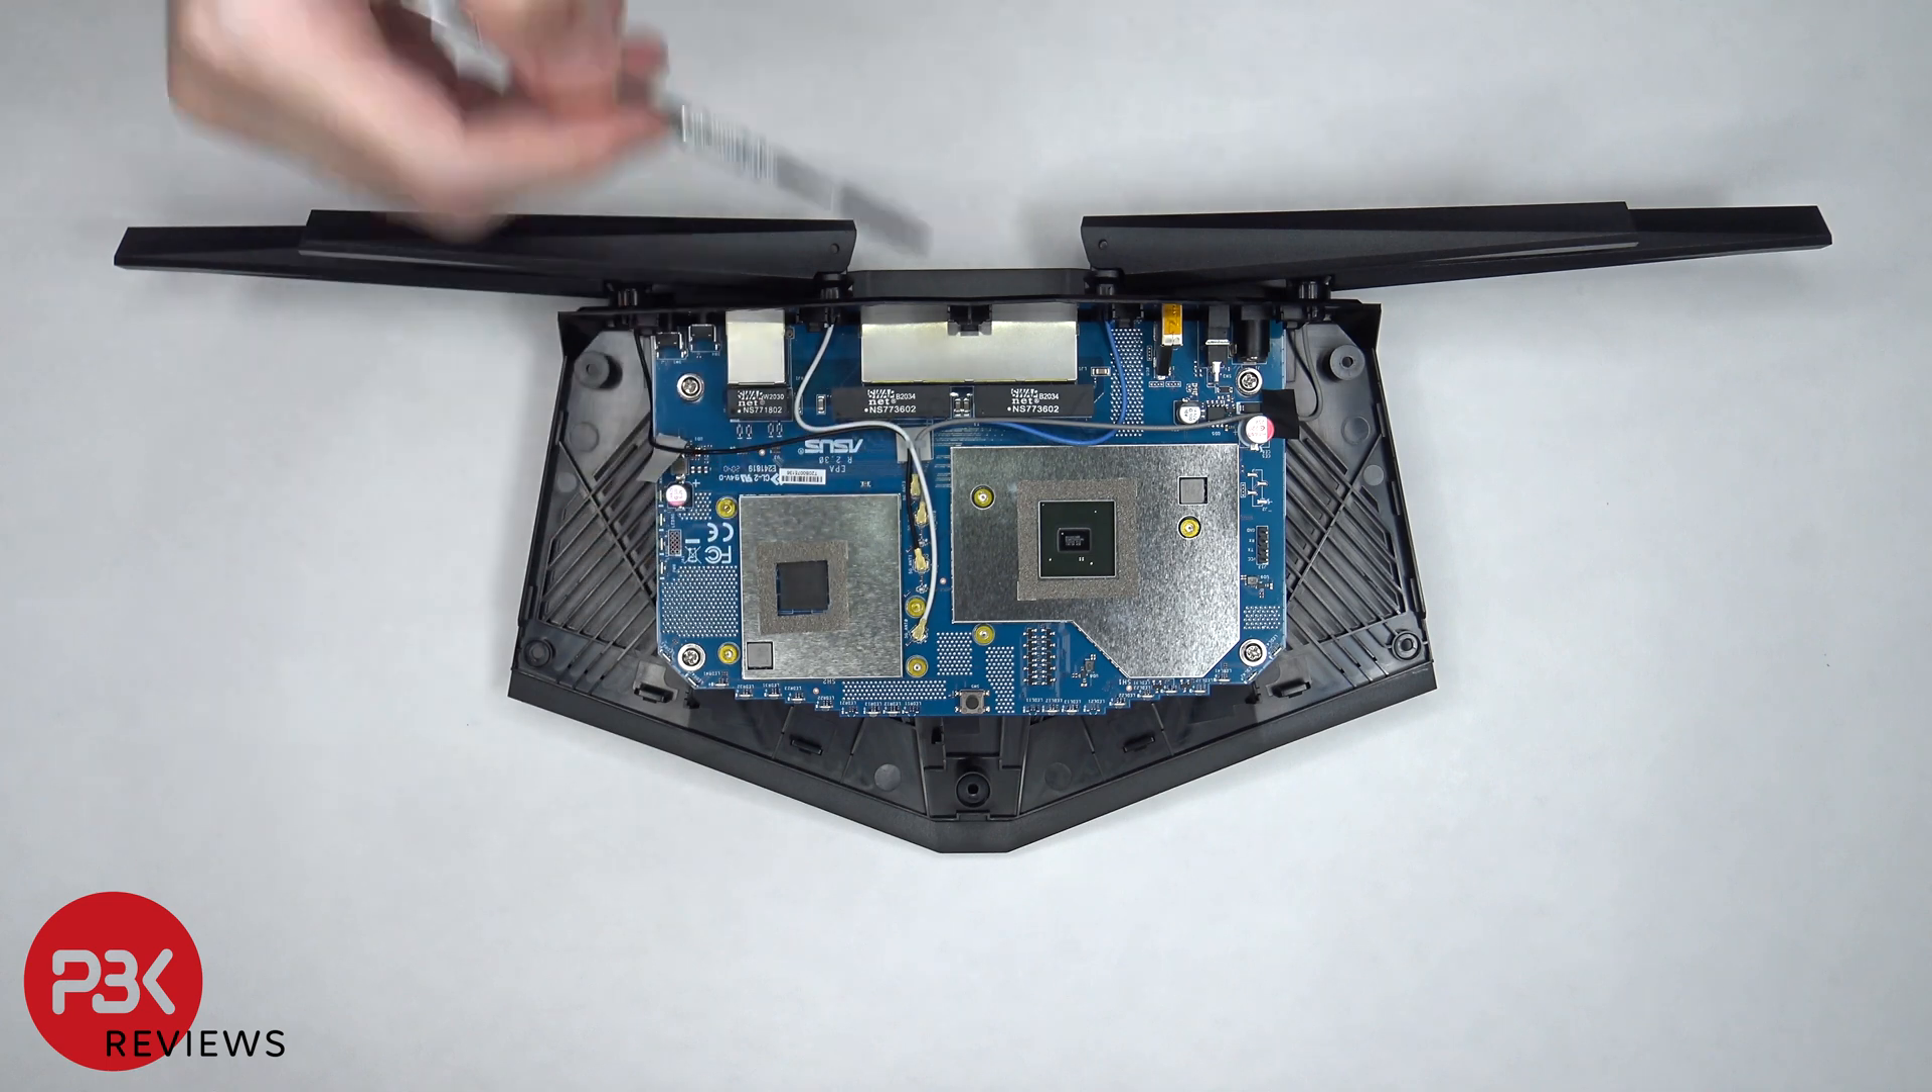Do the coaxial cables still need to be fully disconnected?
Yes.